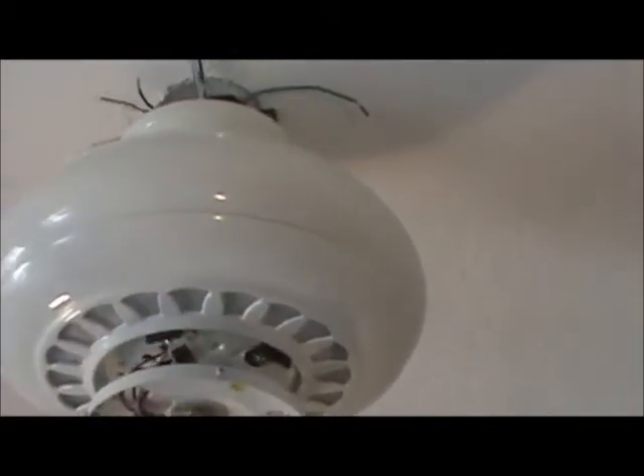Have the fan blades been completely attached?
No.